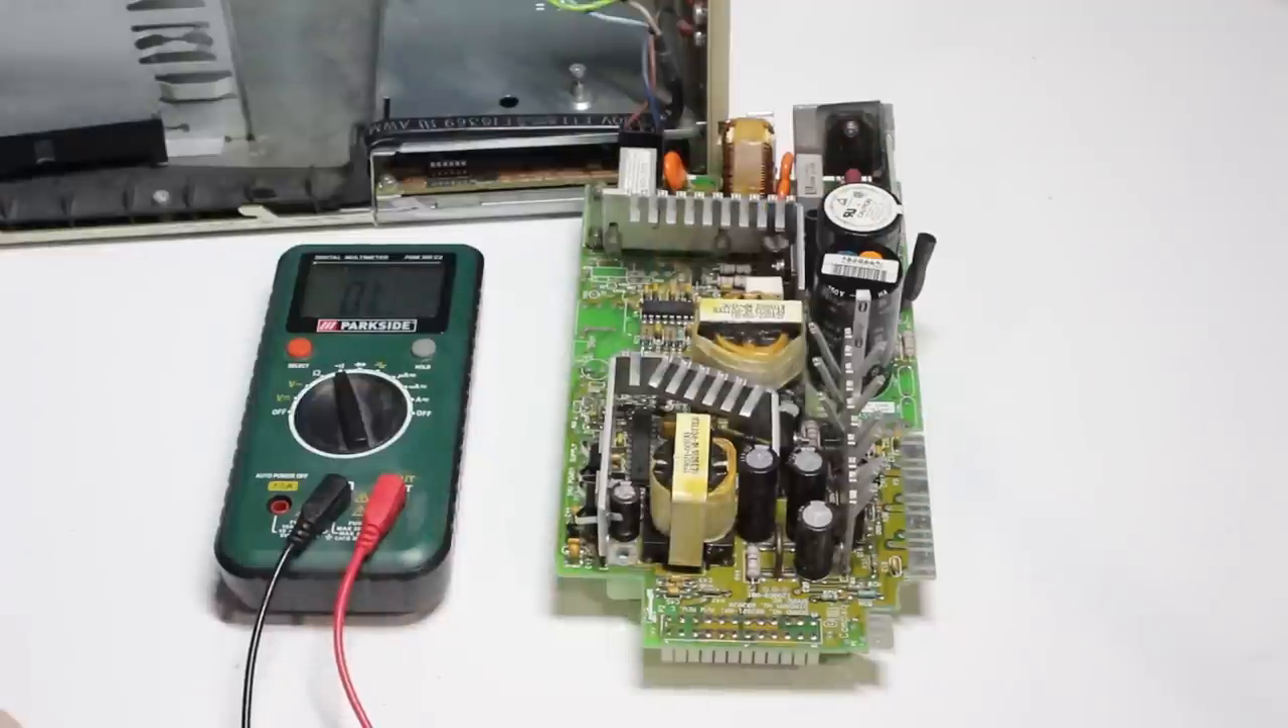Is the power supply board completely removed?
Yes.